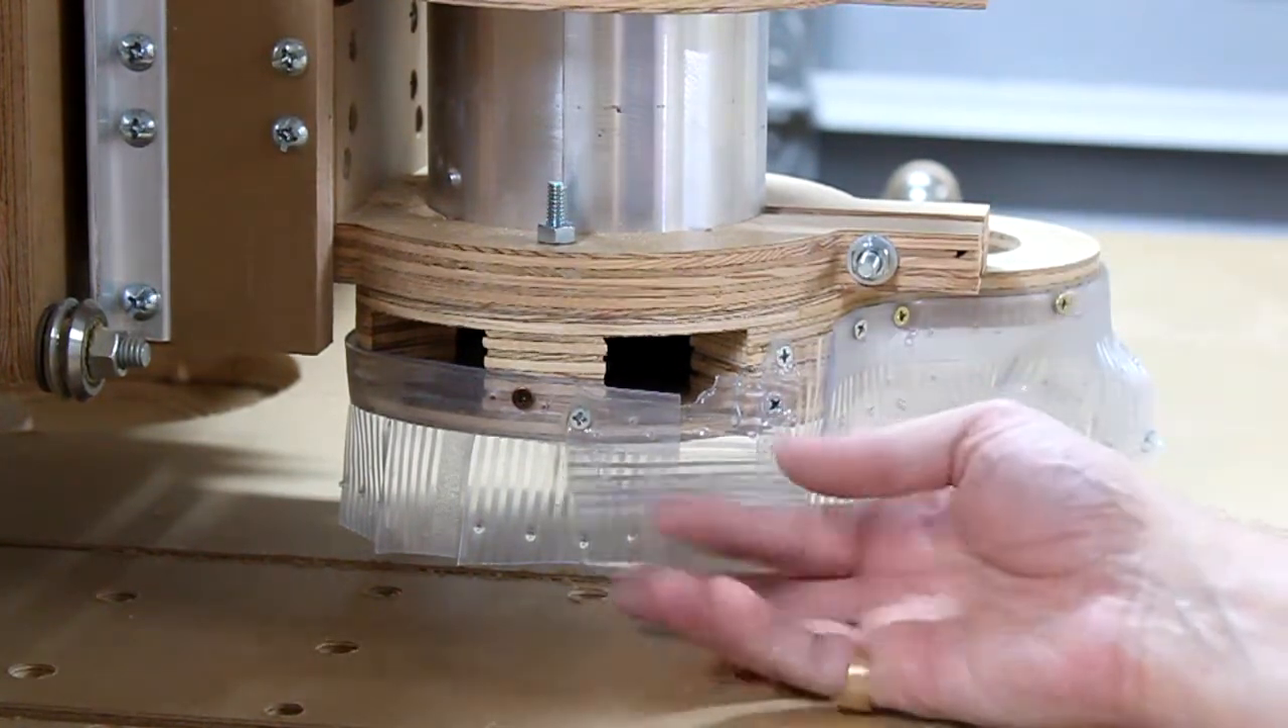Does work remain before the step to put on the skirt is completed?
No.